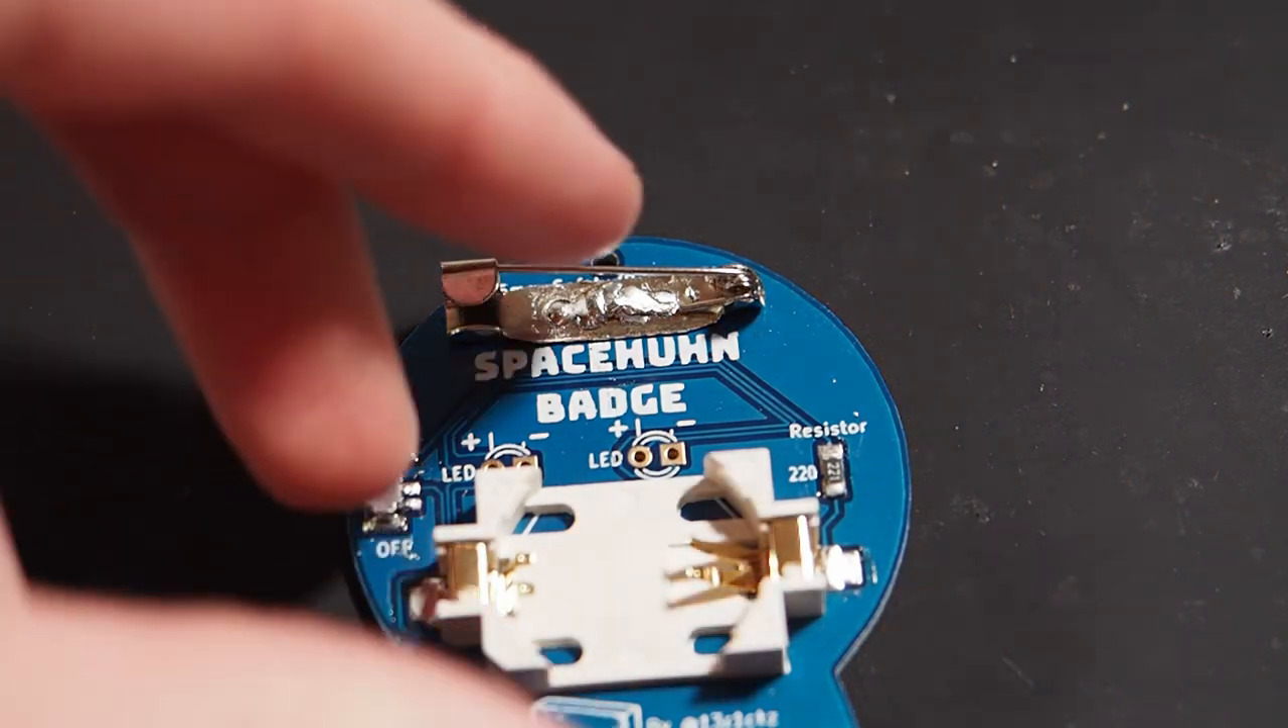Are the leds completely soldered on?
No.